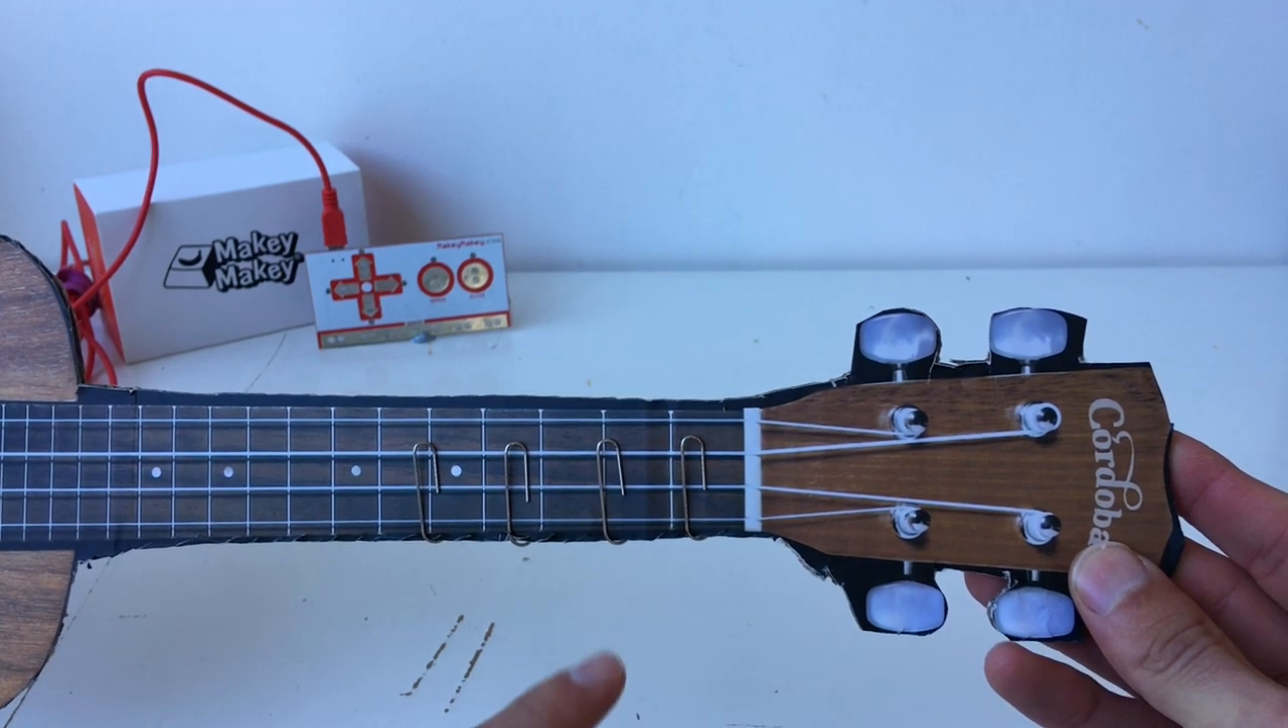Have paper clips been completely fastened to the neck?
Yes.